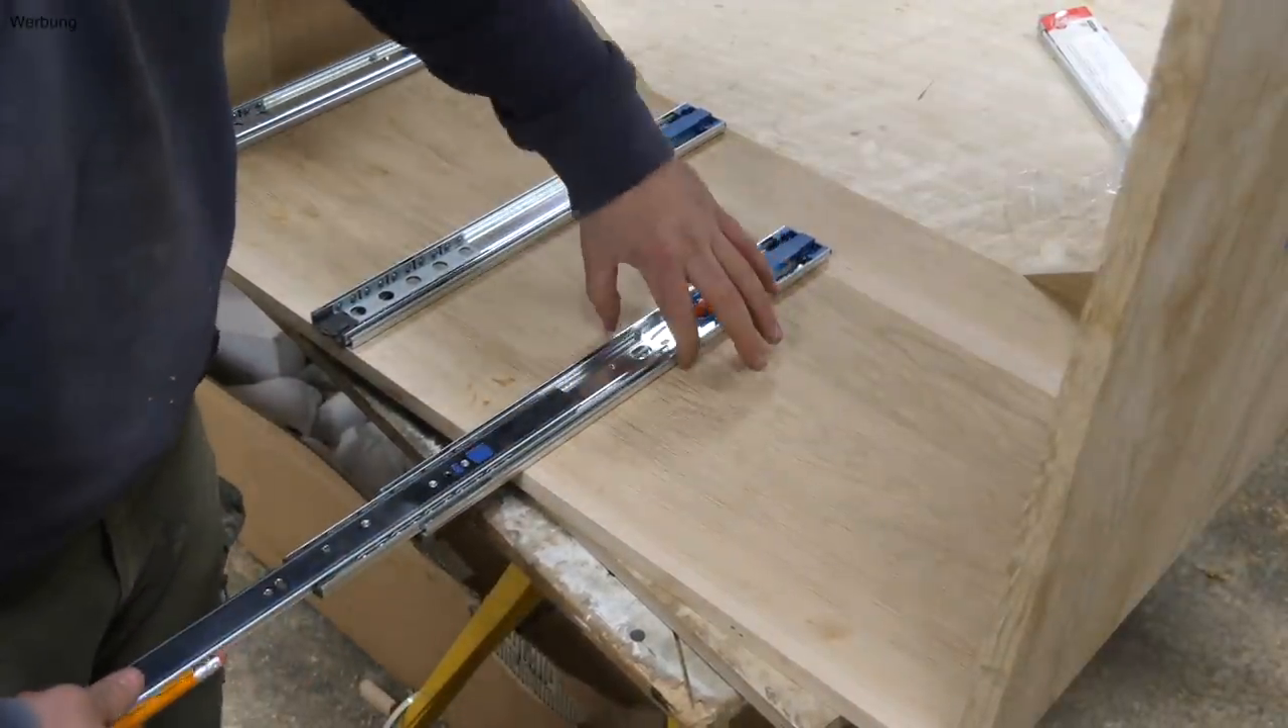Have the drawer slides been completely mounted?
No.